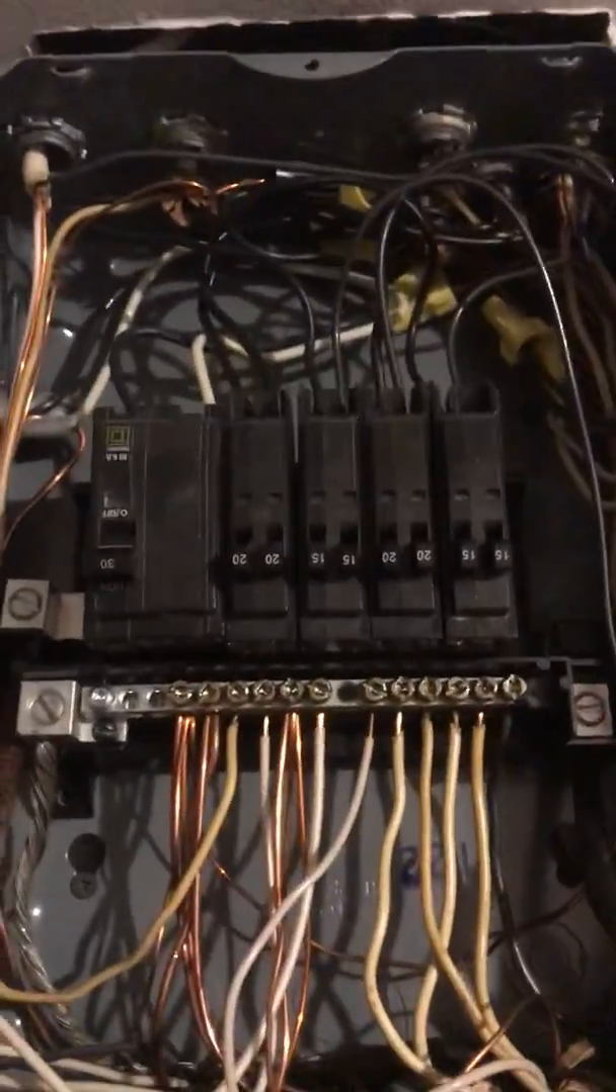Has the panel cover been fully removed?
Yes.